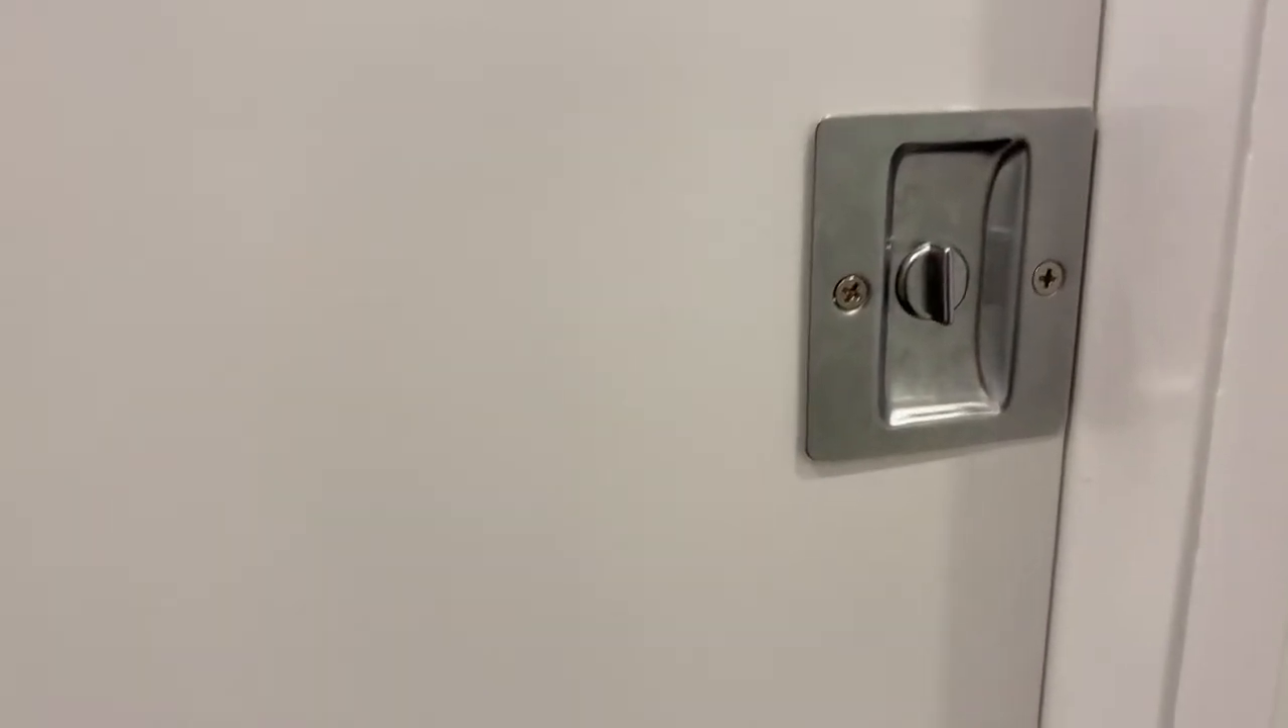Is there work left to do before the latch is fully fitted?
No.